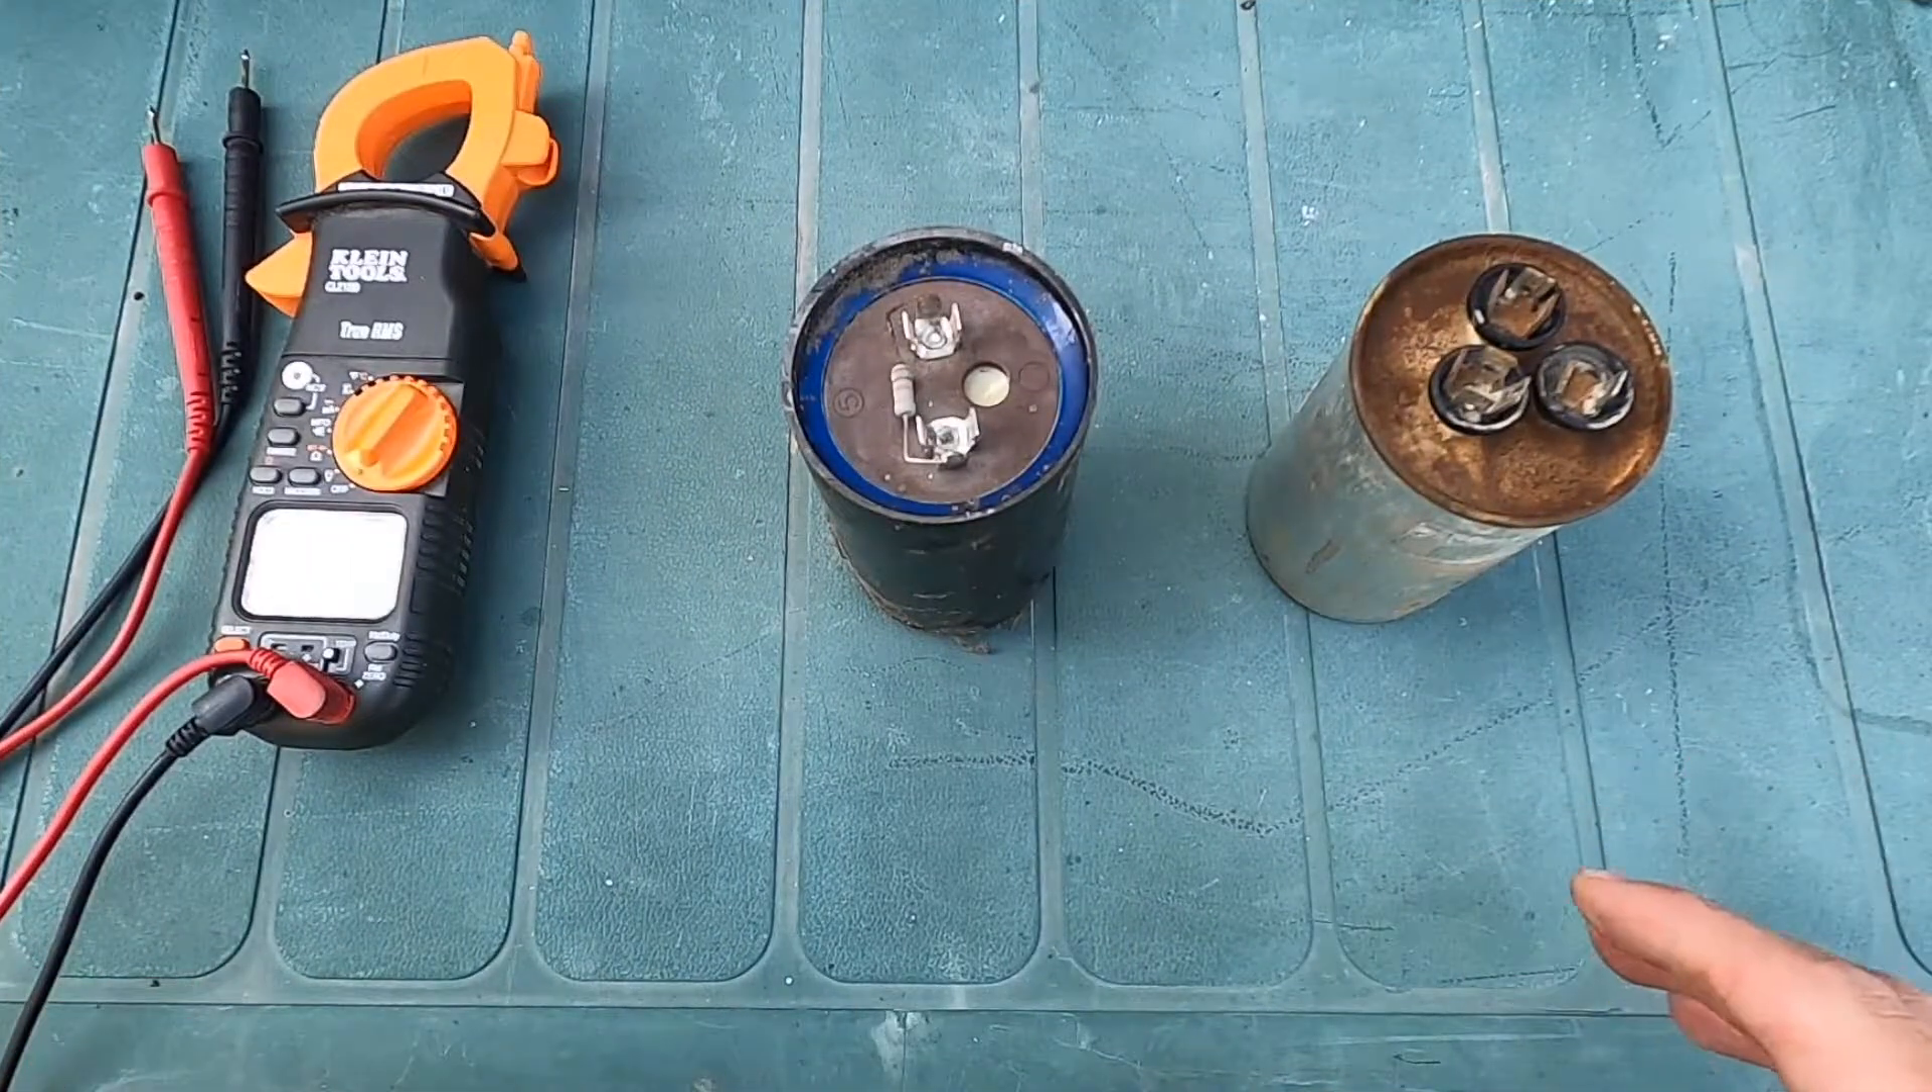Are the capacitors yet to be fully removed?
No.